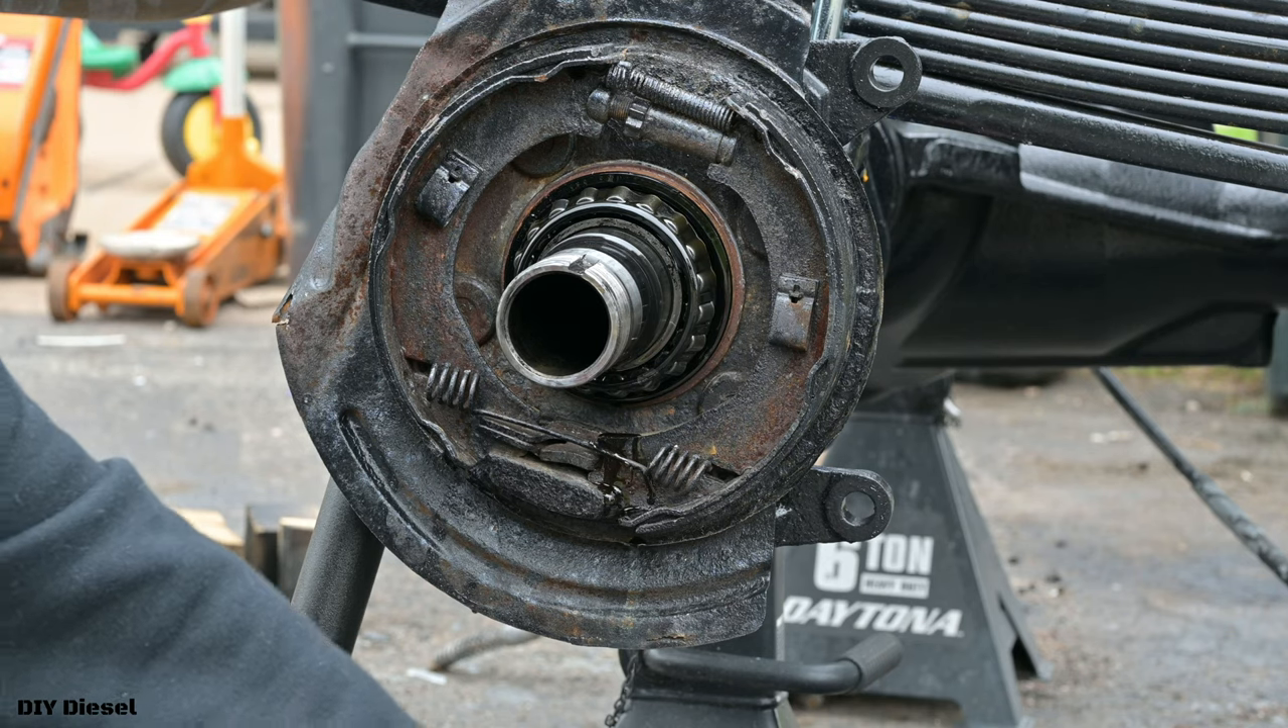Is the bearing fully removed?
No.